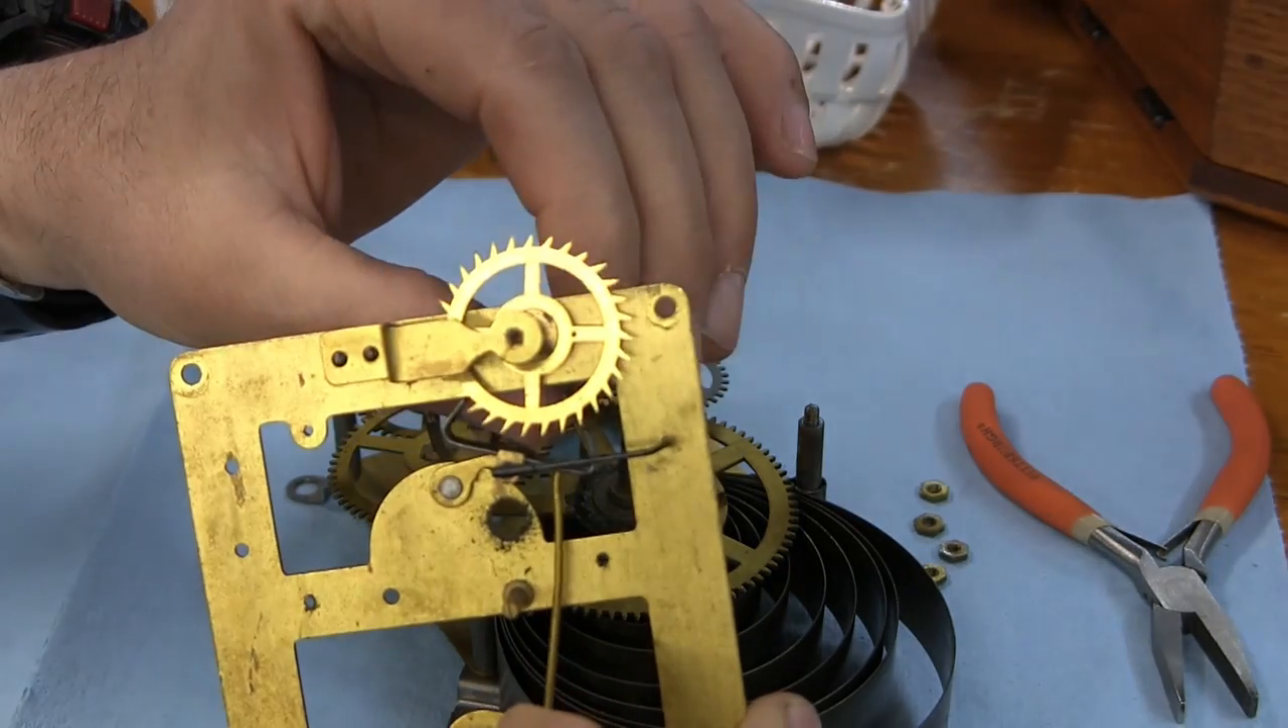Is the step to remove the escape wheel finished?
No.